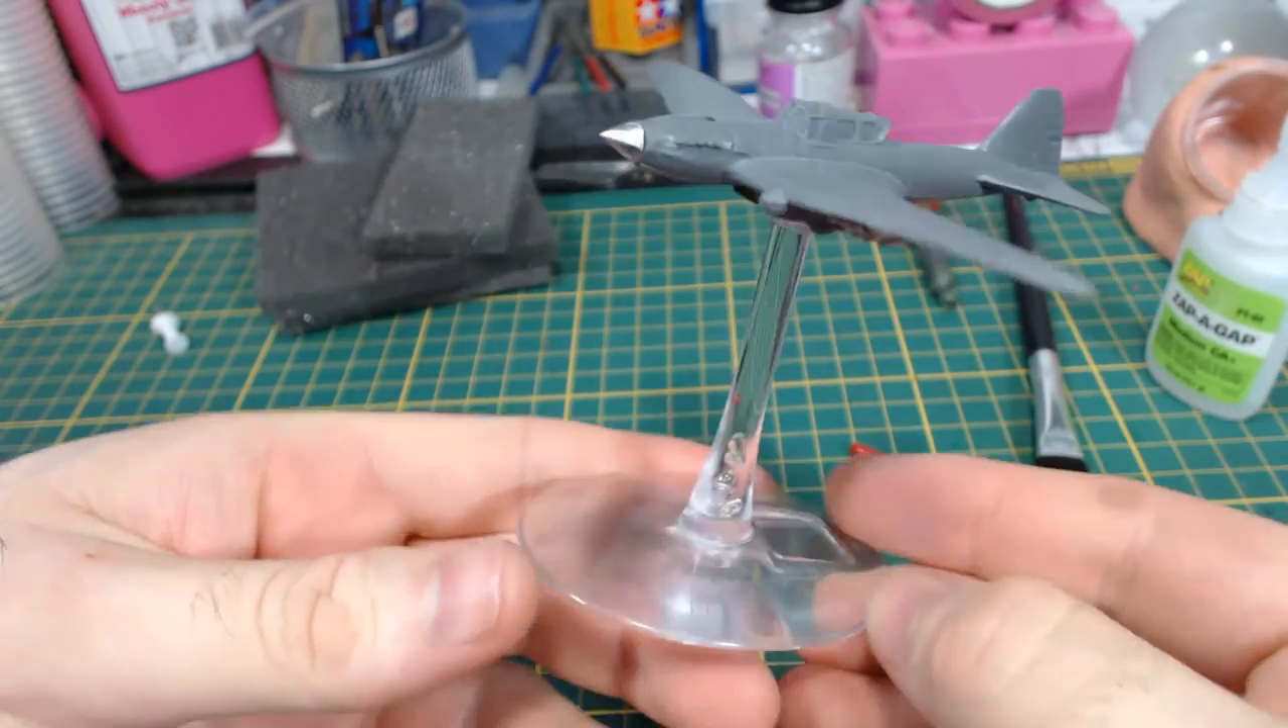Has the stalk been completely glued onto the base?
Yes.